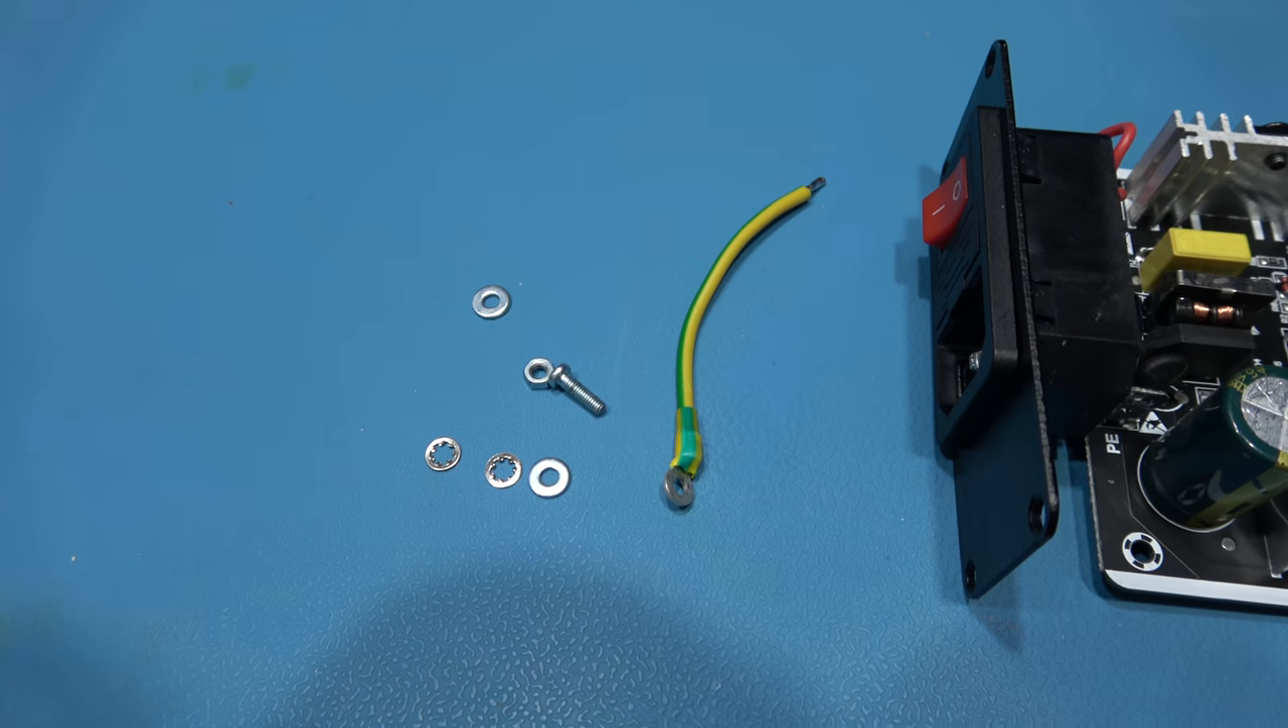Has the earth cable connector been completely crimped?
Yes.